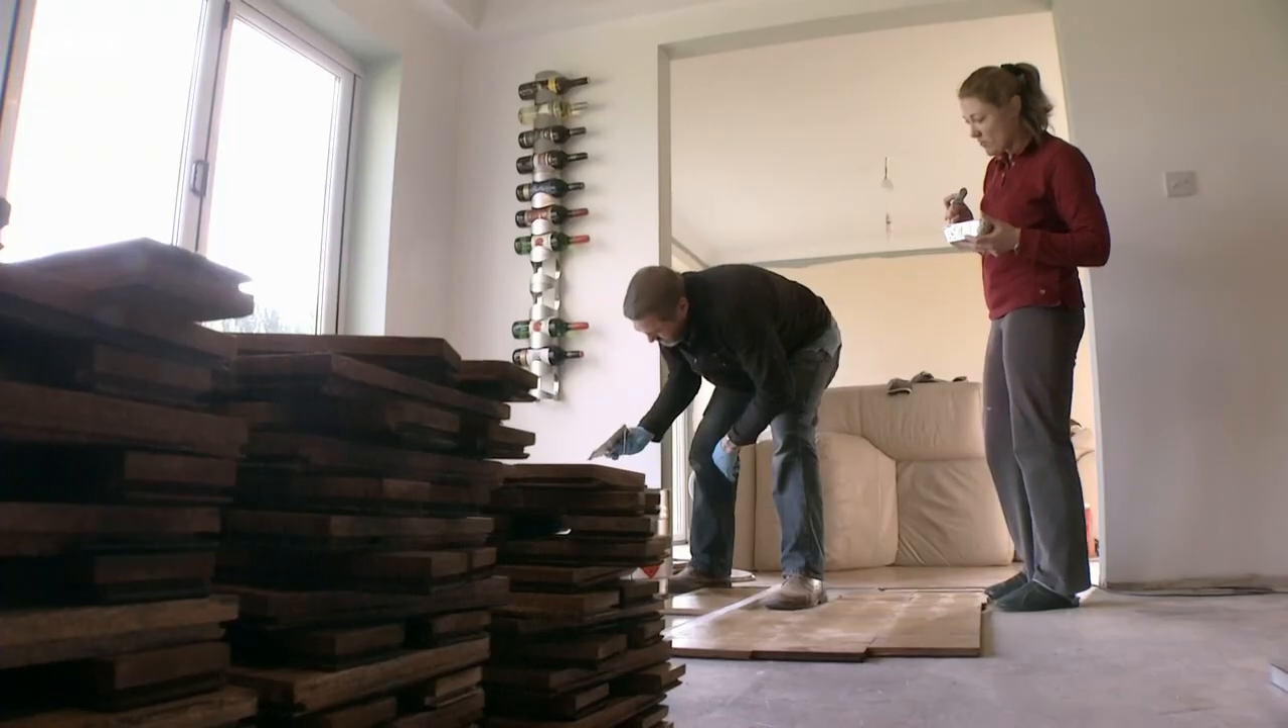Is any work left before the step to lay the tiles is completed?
Yes.